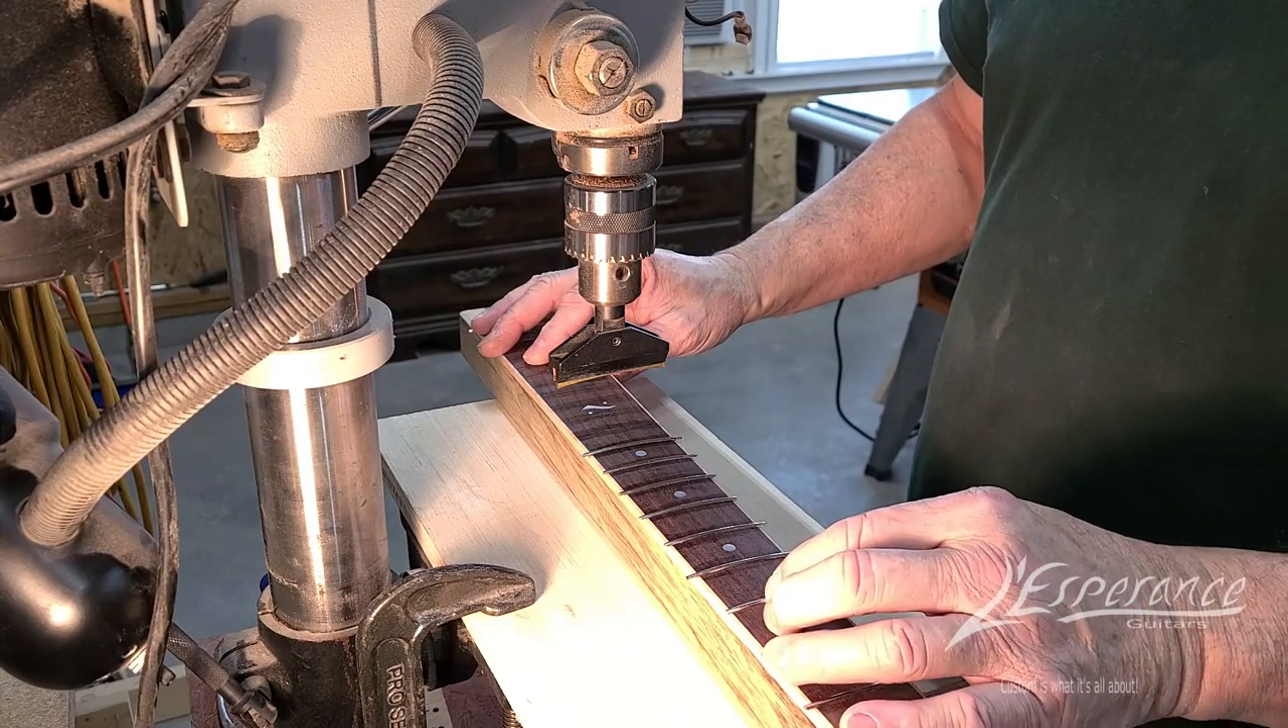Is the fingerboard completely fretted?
No.